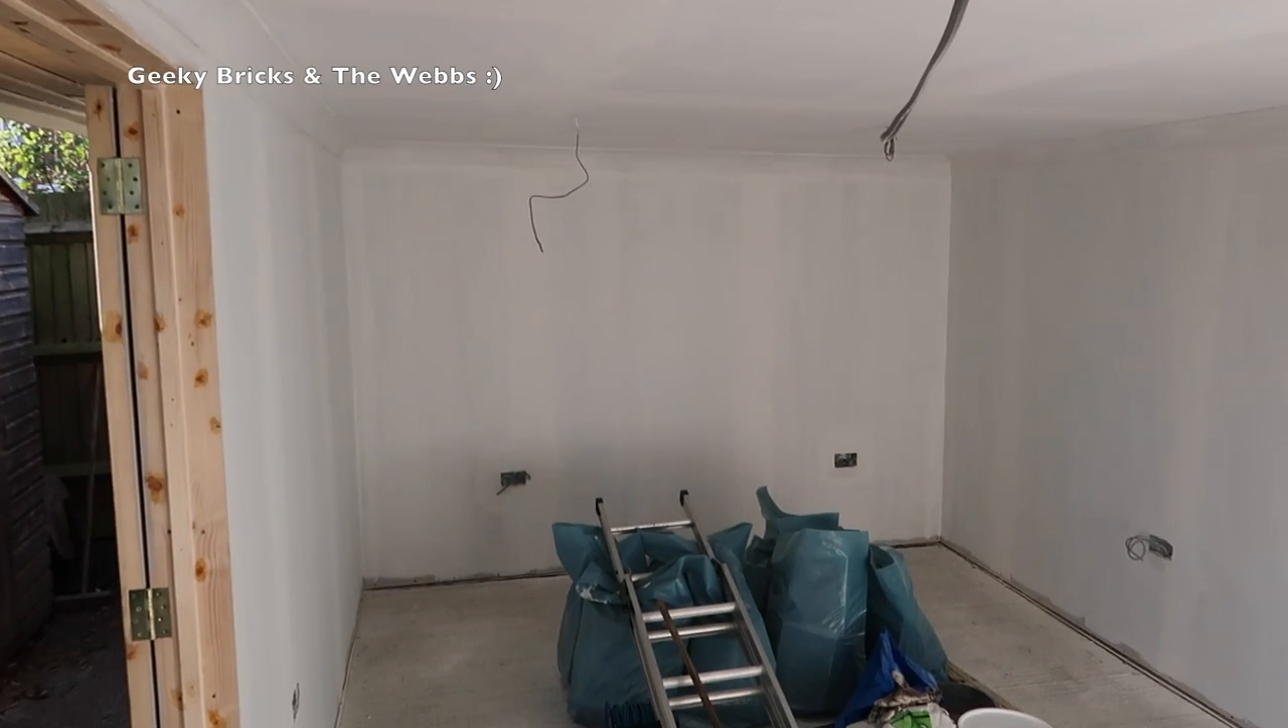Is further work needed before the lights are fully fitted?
Yes.